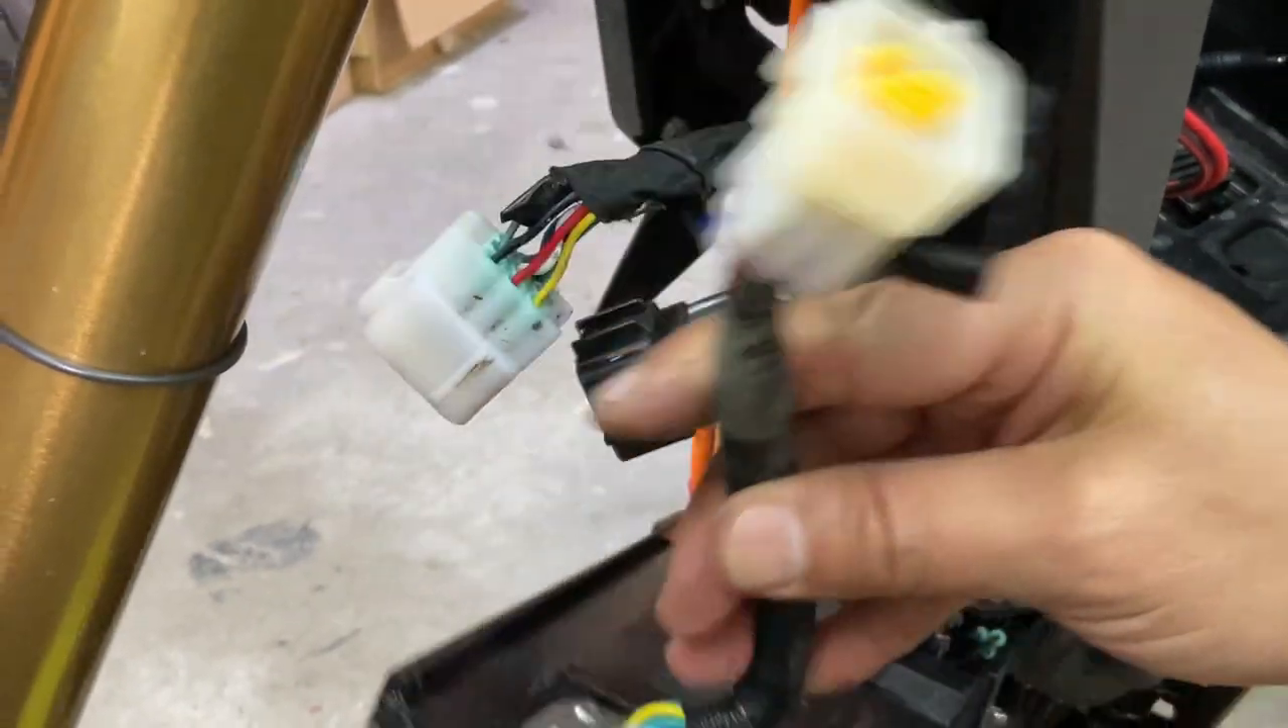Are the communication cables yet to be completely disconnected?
No.